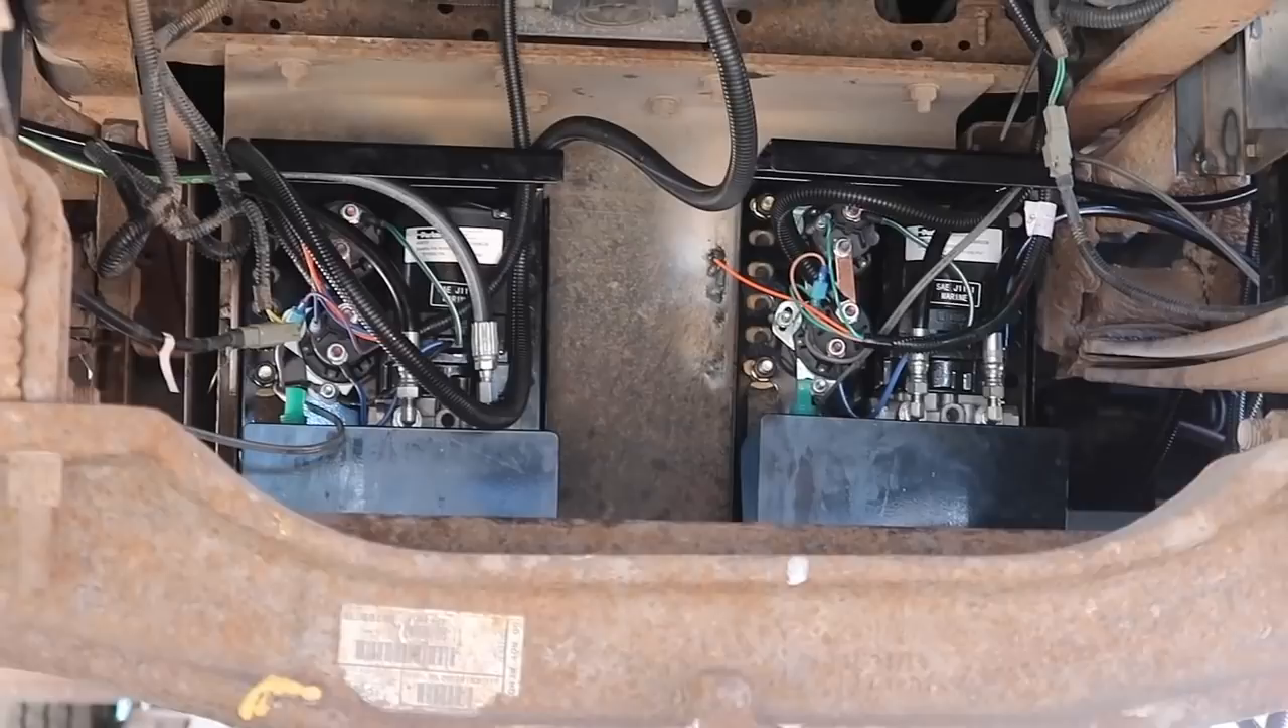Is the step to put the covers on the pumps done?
No.